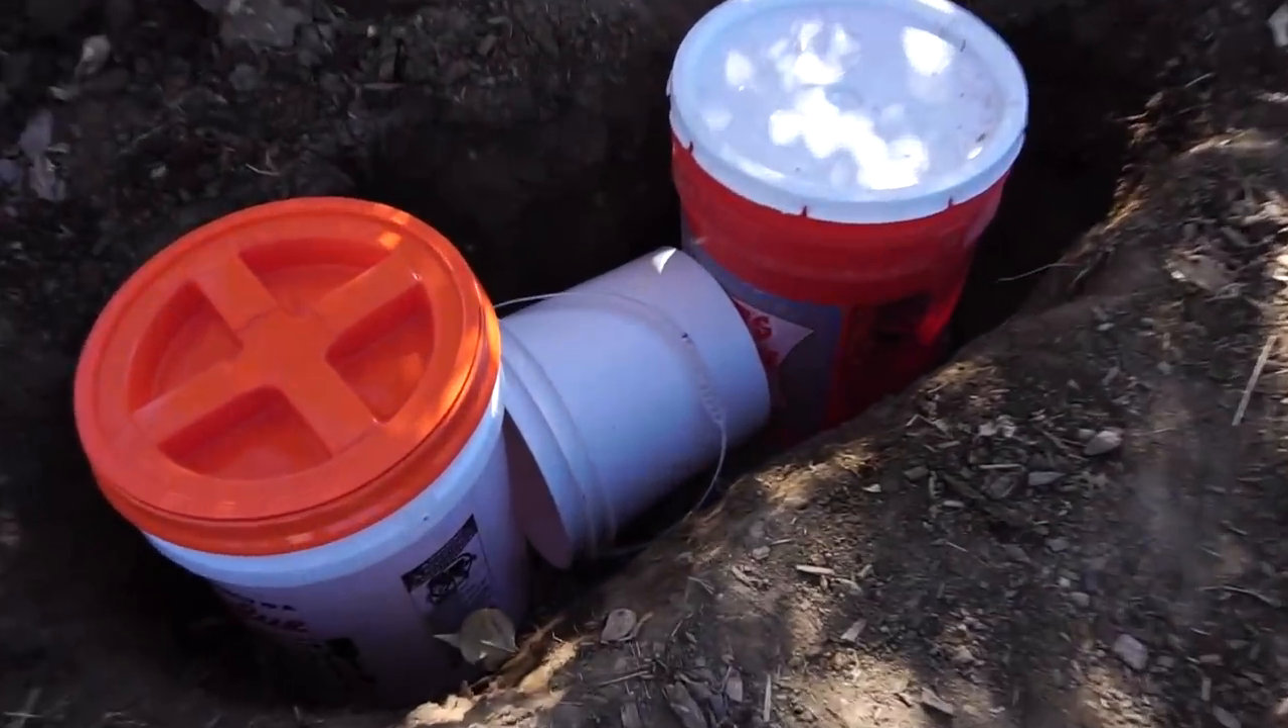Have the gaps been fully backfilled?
No.